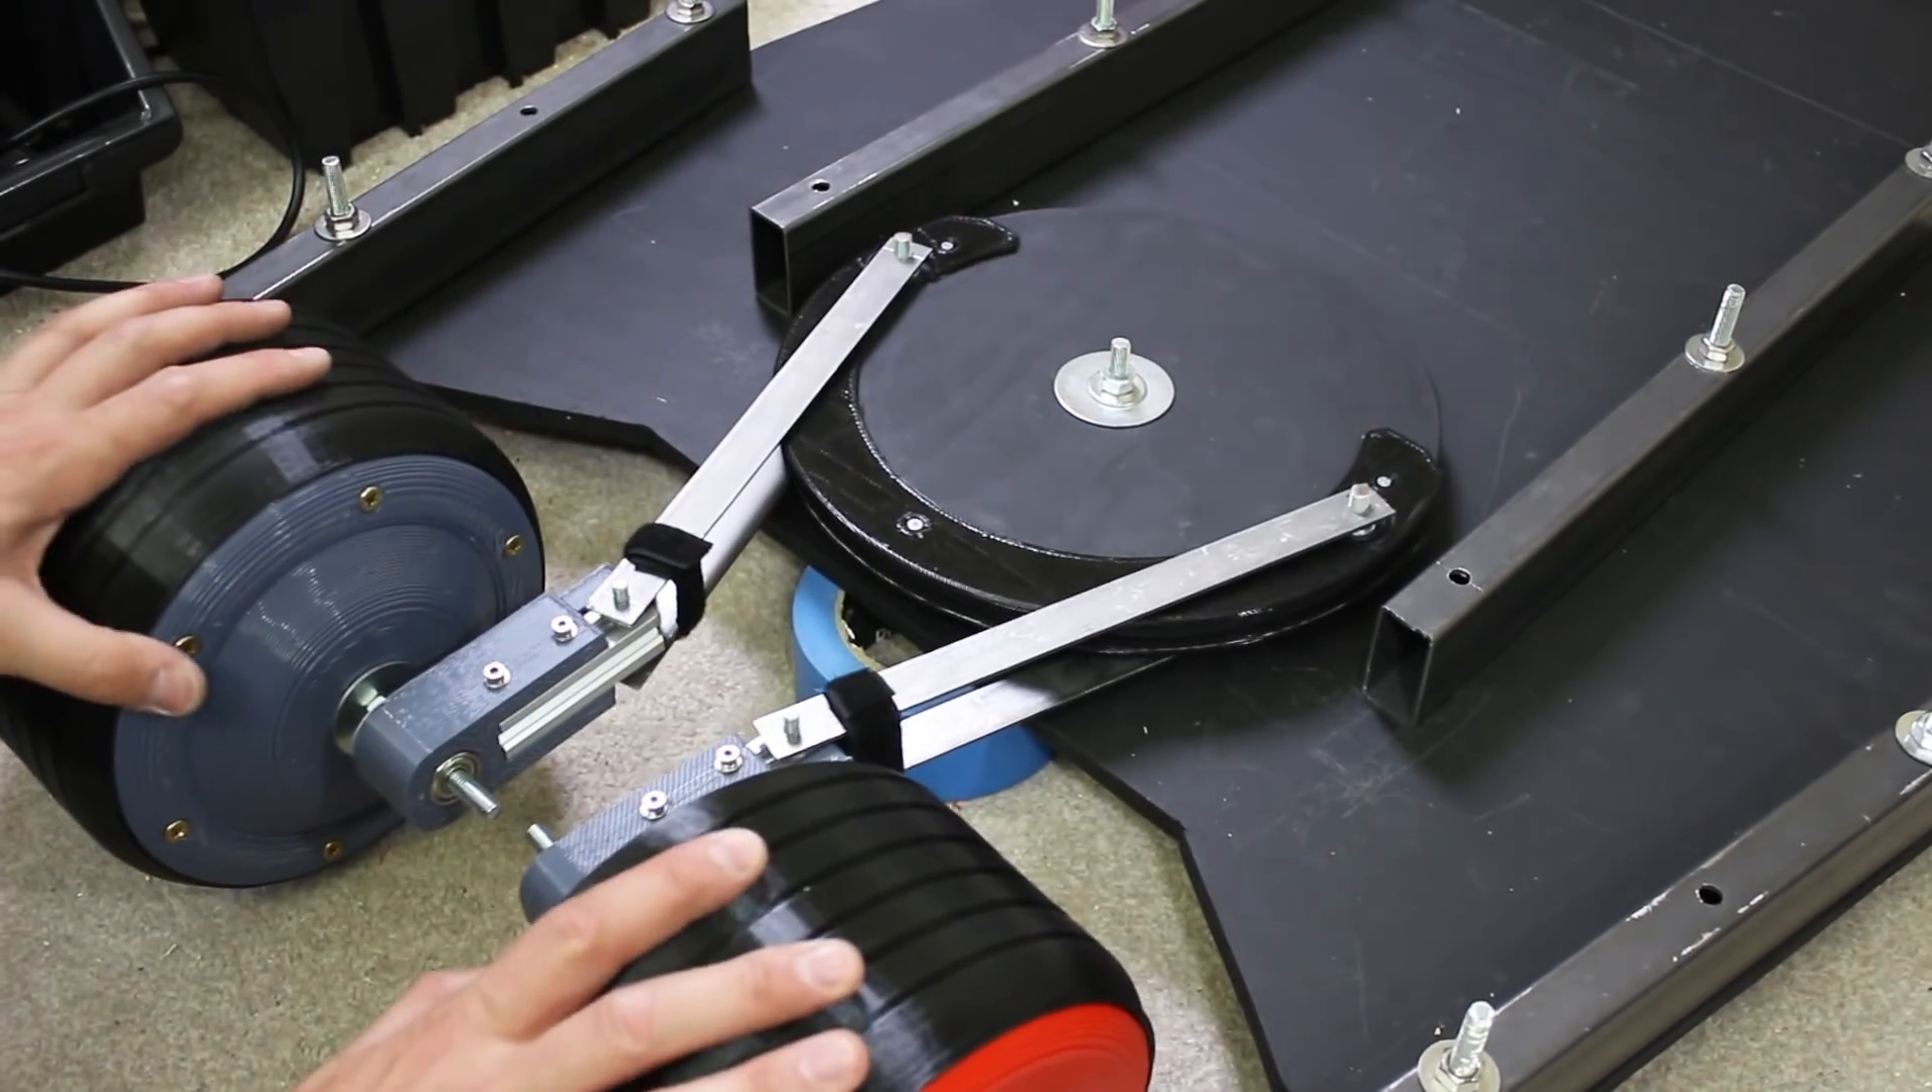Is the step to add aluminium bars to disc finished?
Yes.